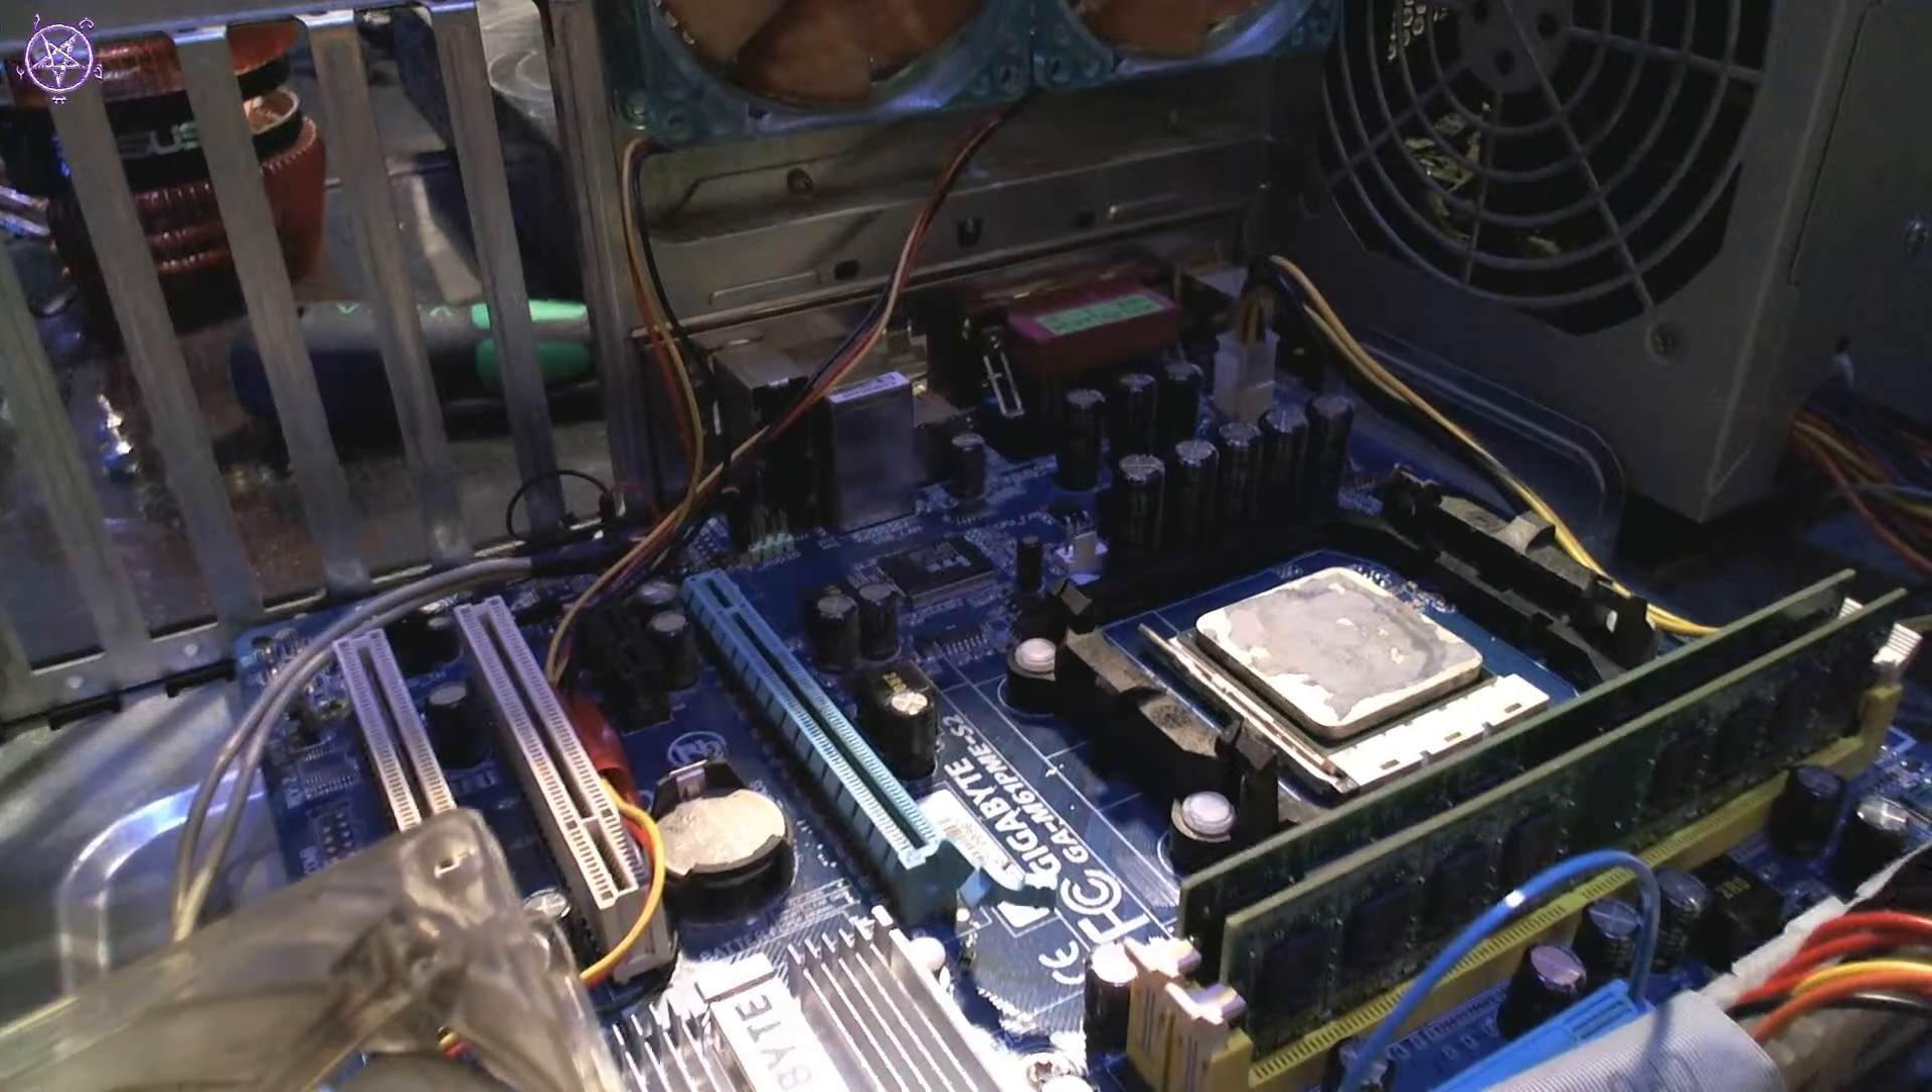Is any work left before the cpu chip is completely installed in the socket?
No.